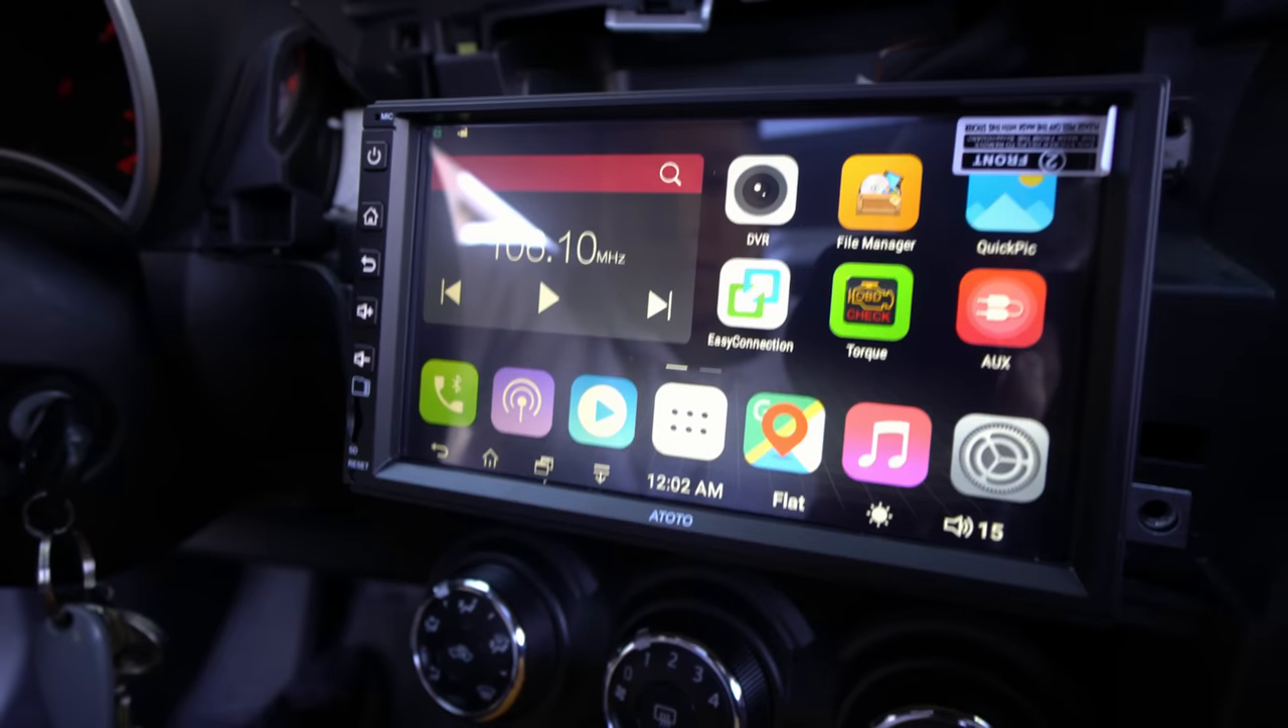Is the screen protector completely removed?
No.